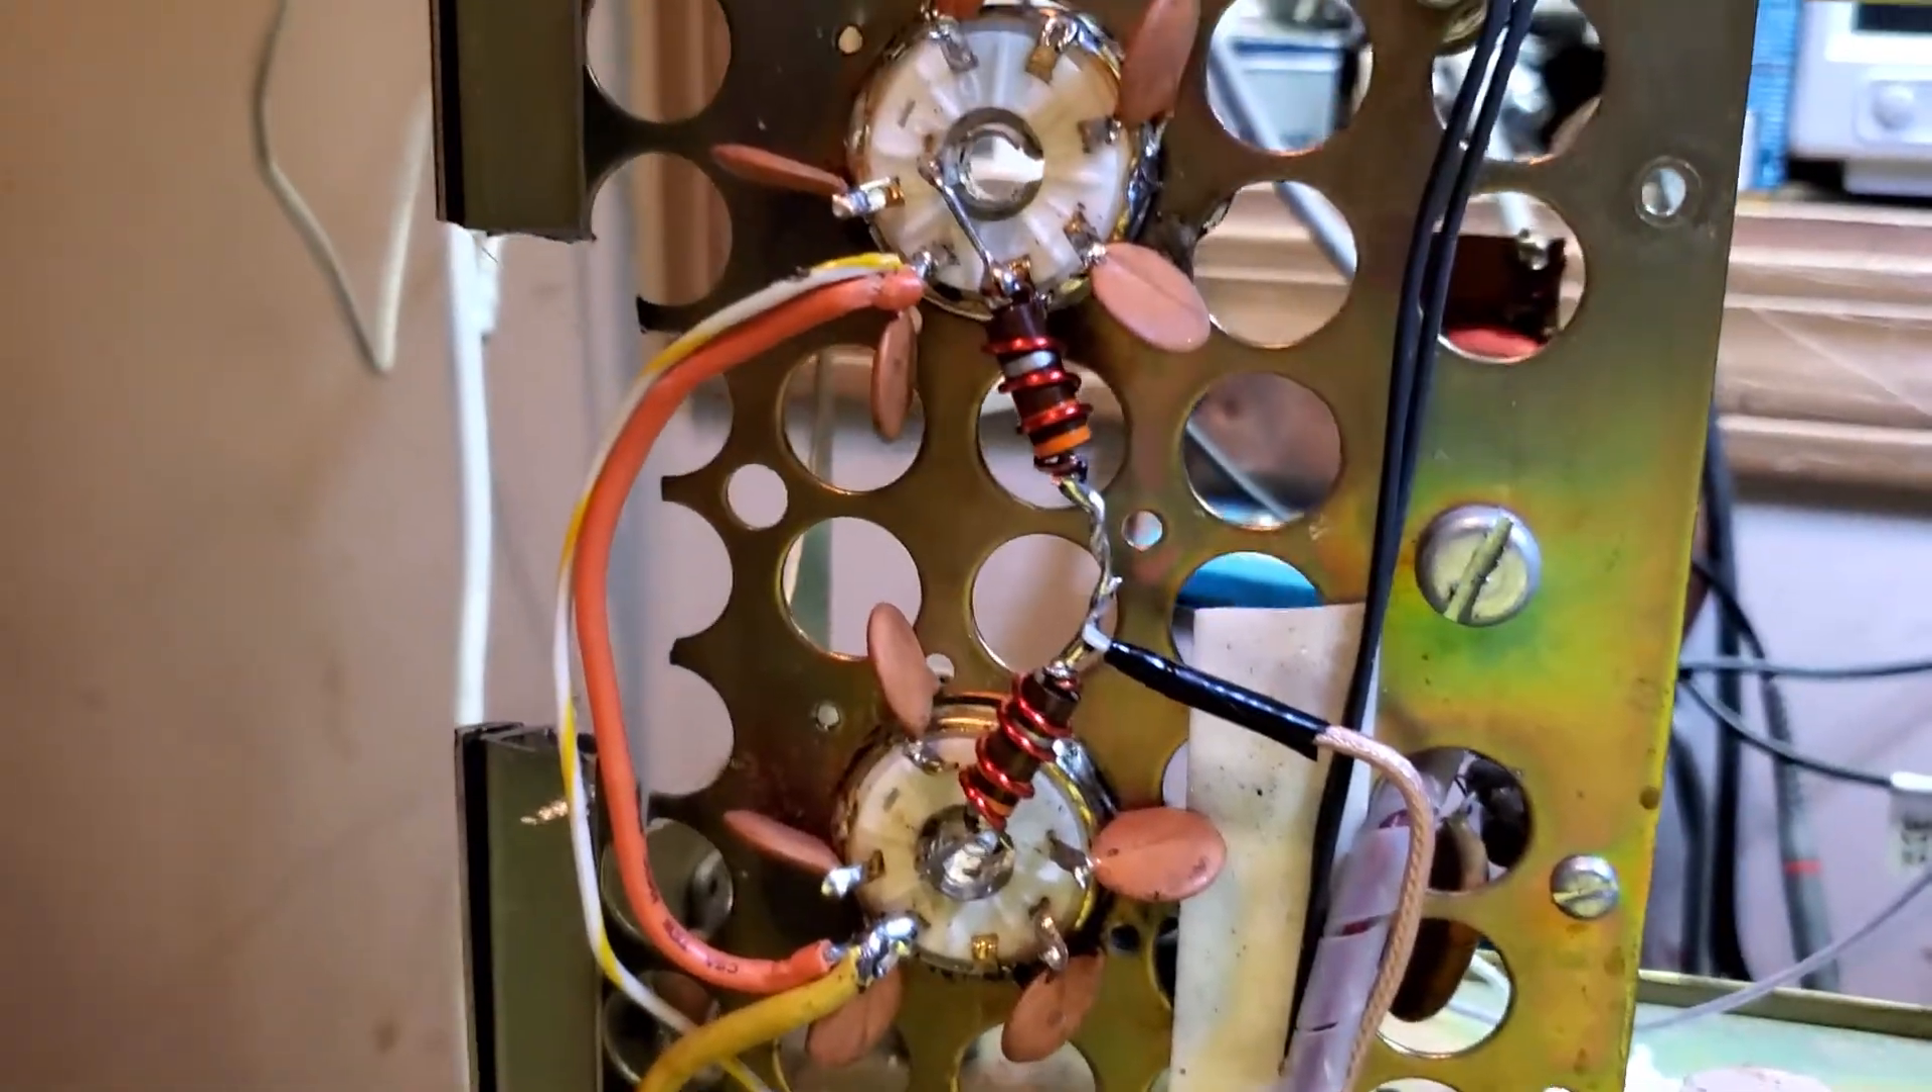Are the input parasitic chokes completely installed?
Yes.